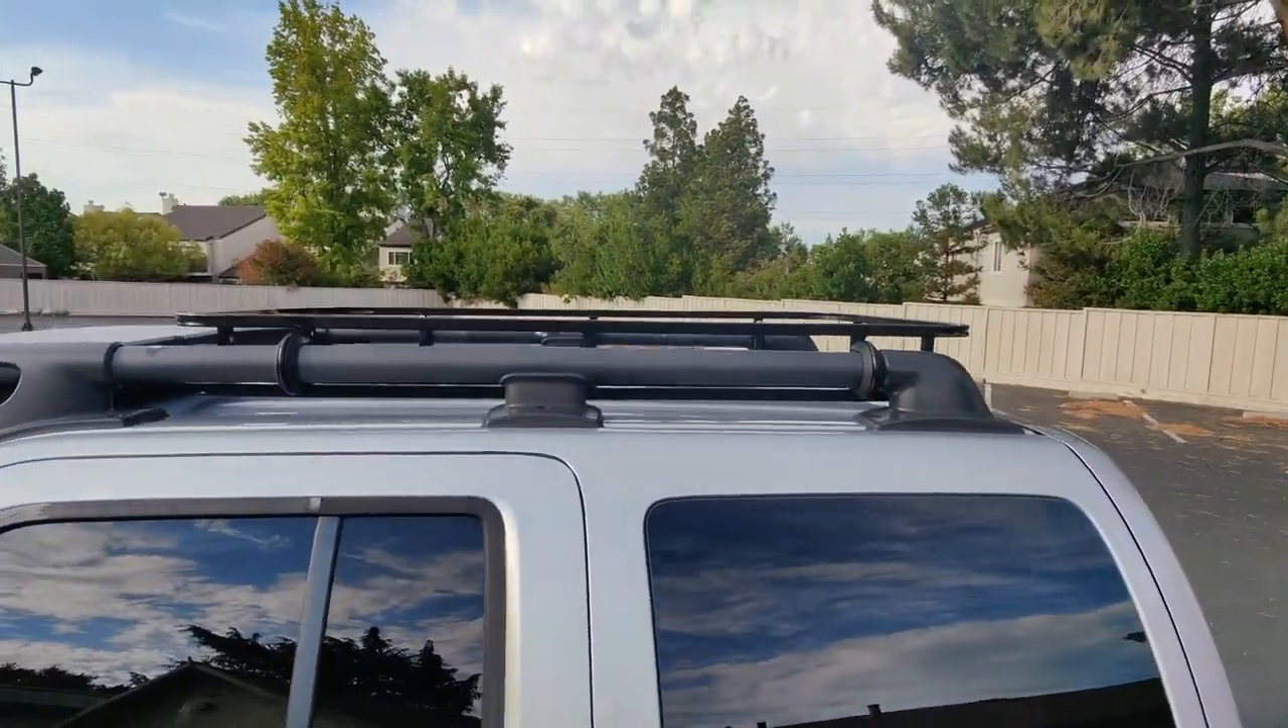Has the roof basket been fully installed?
Yes.